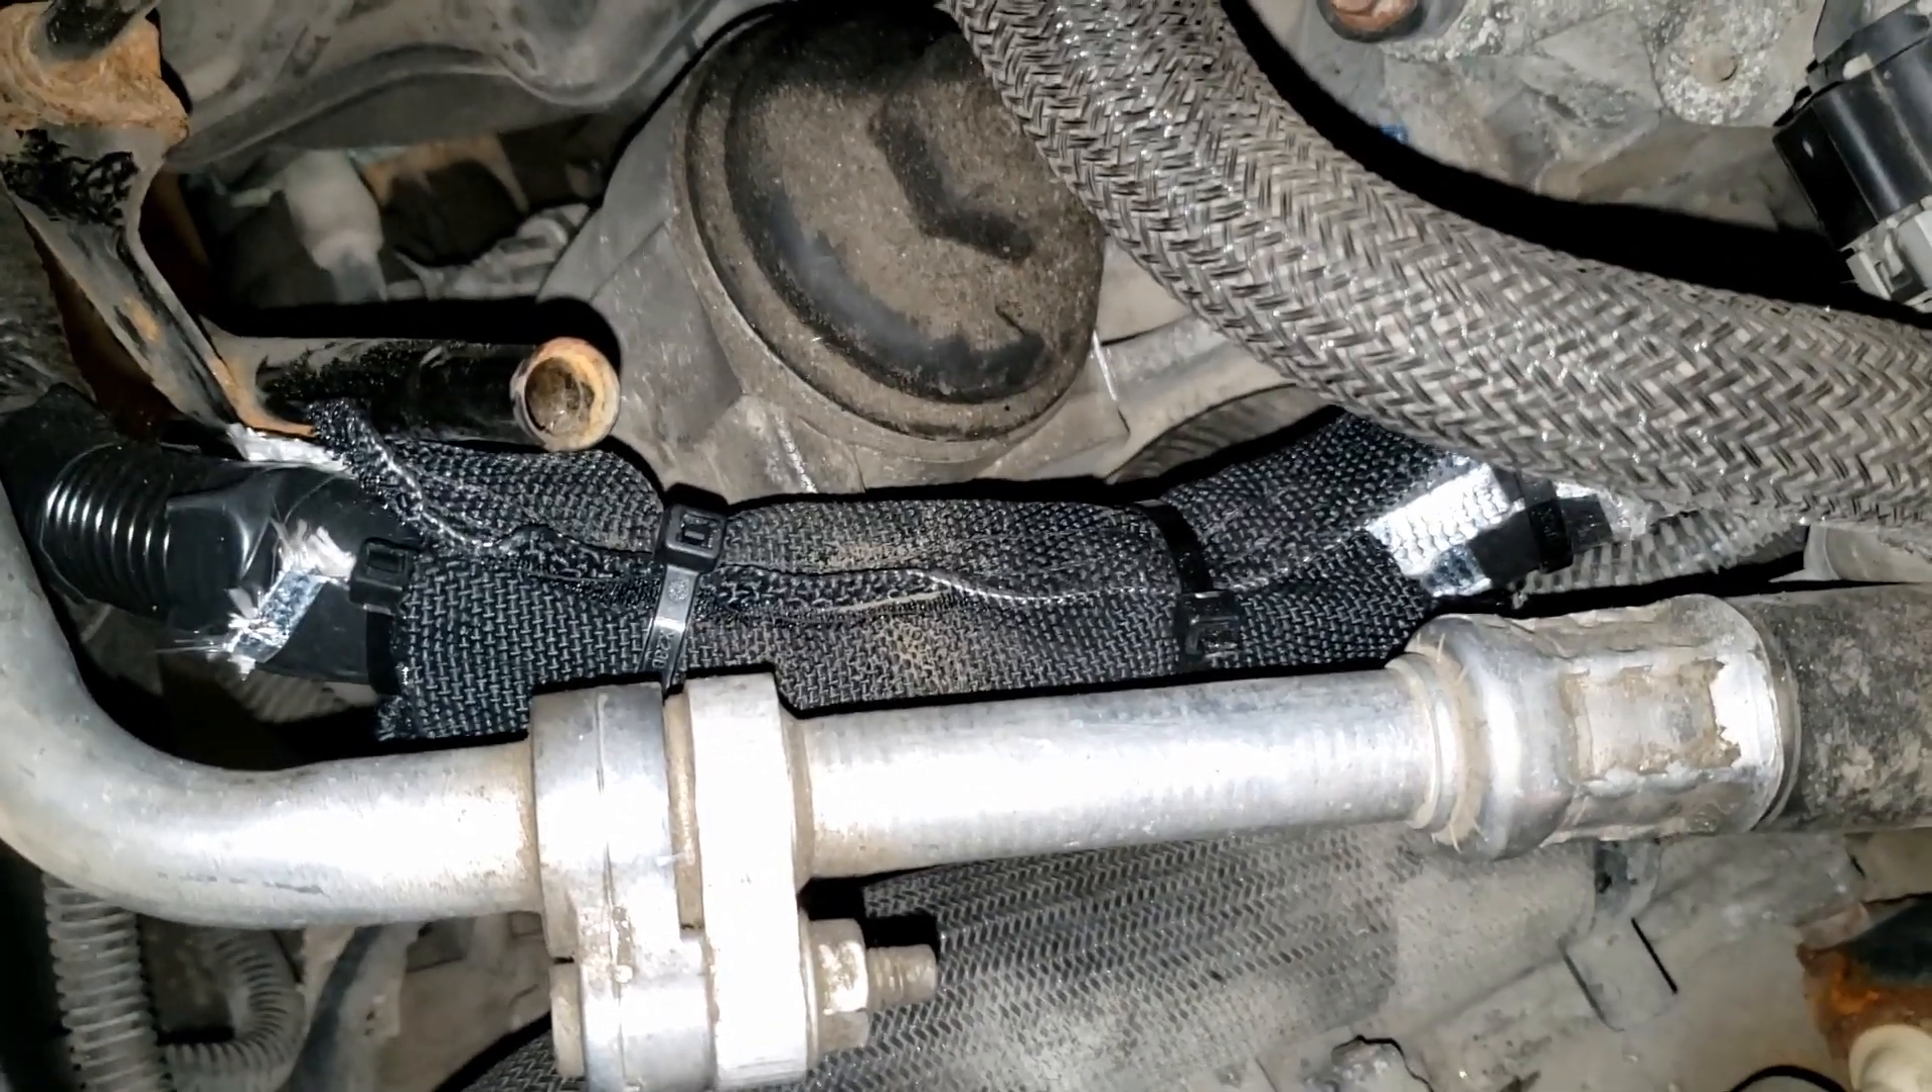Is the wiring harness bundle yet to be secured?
No.